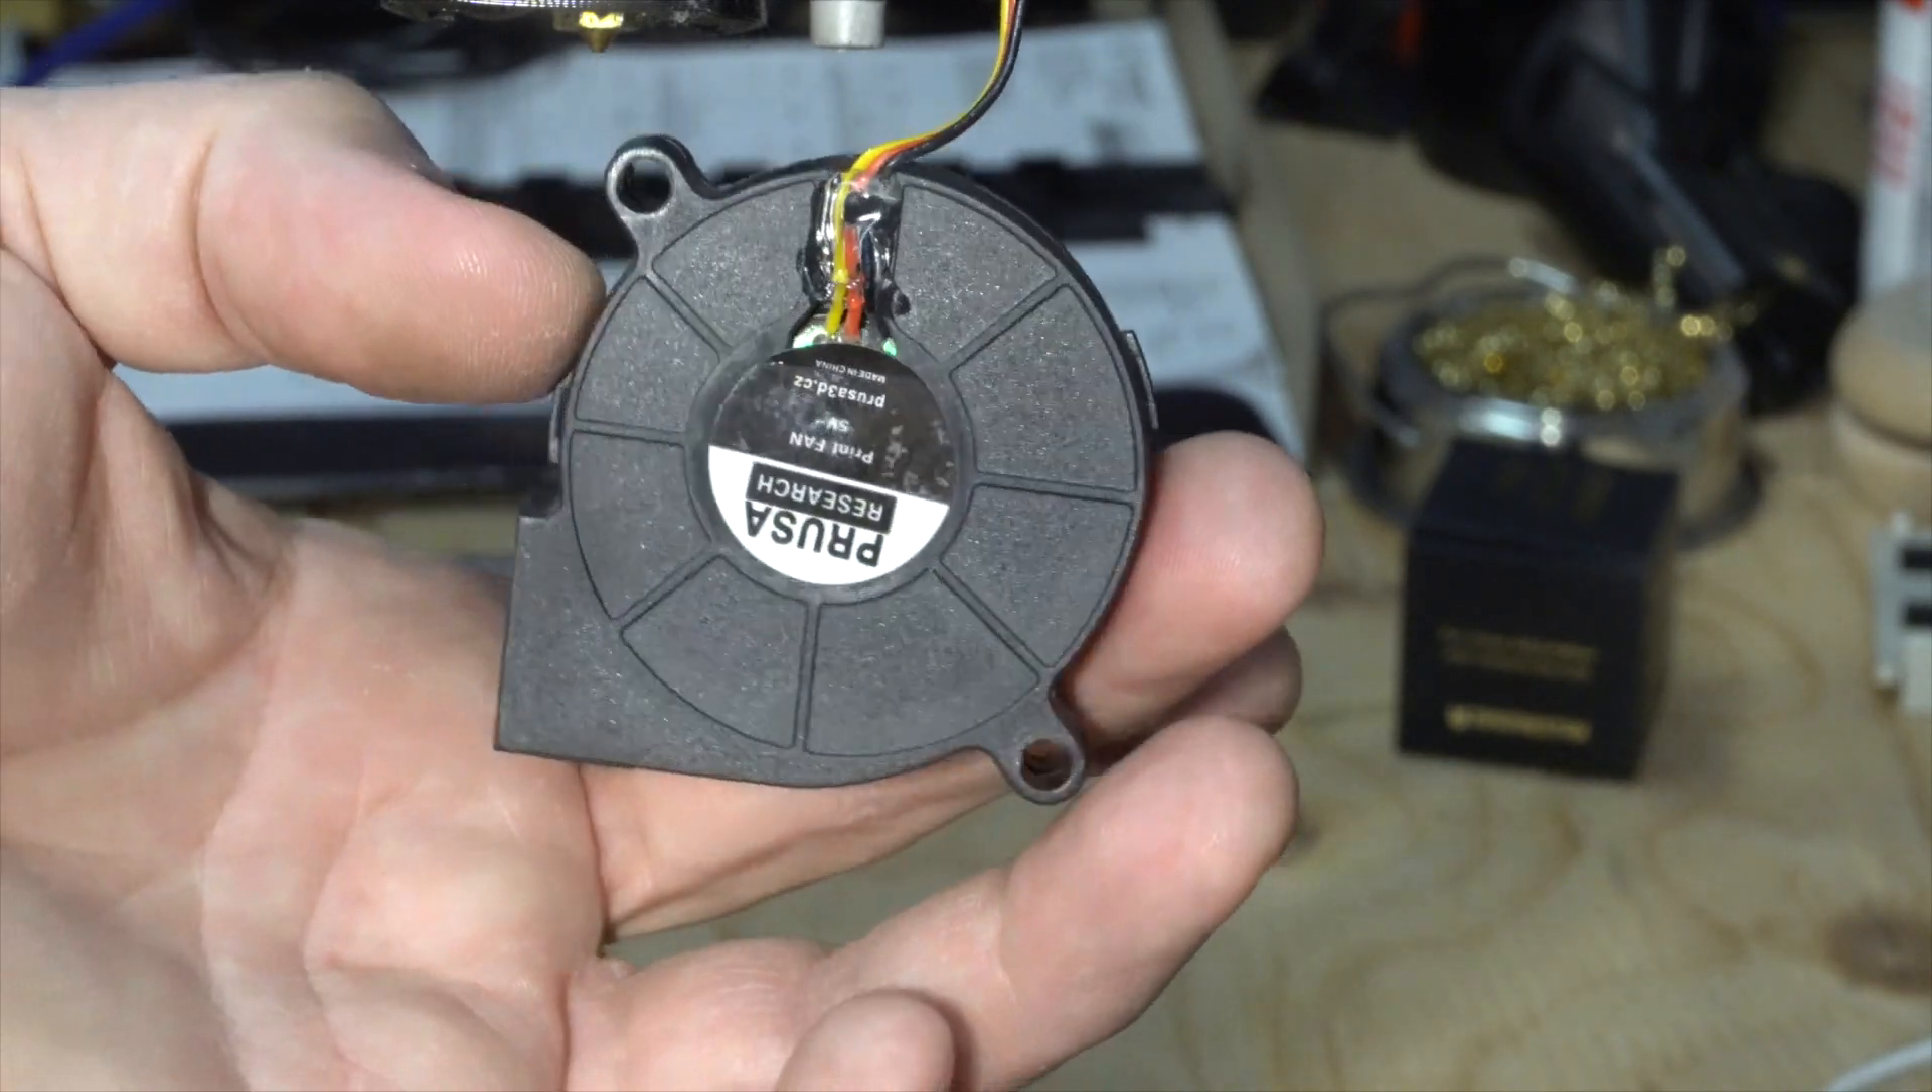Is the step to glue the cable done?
Yes.